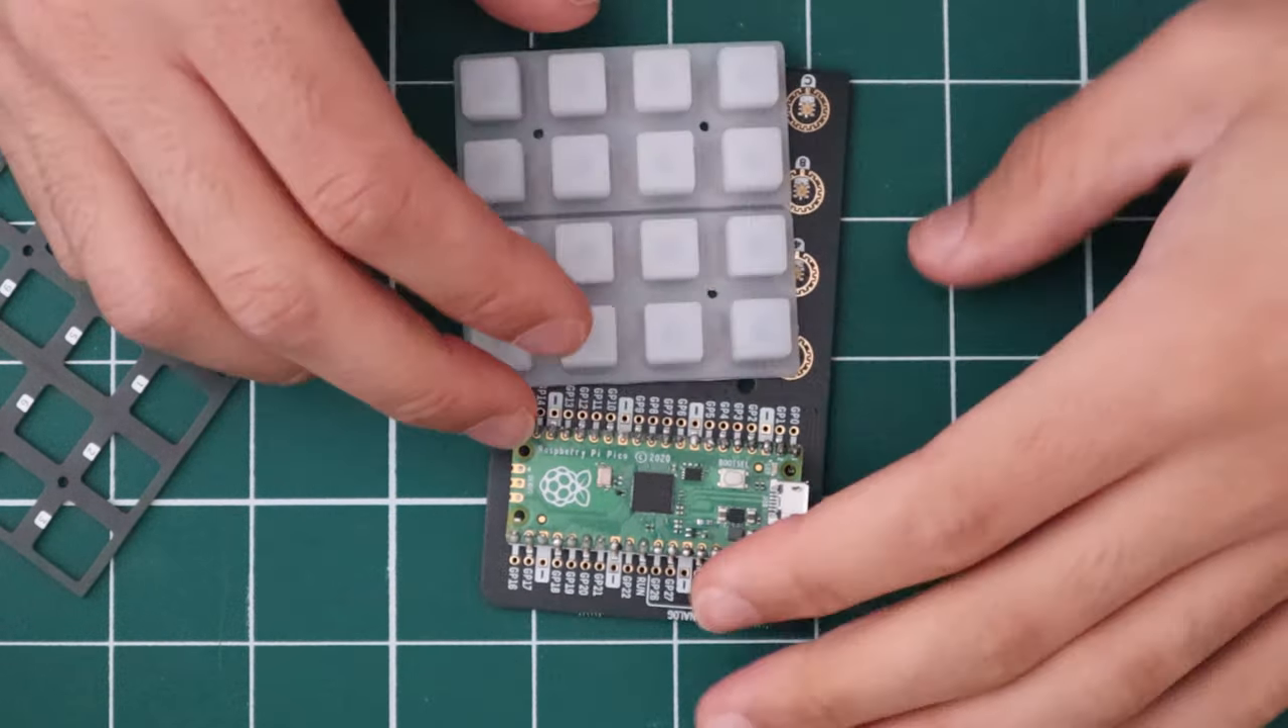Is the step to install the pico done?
Yes.